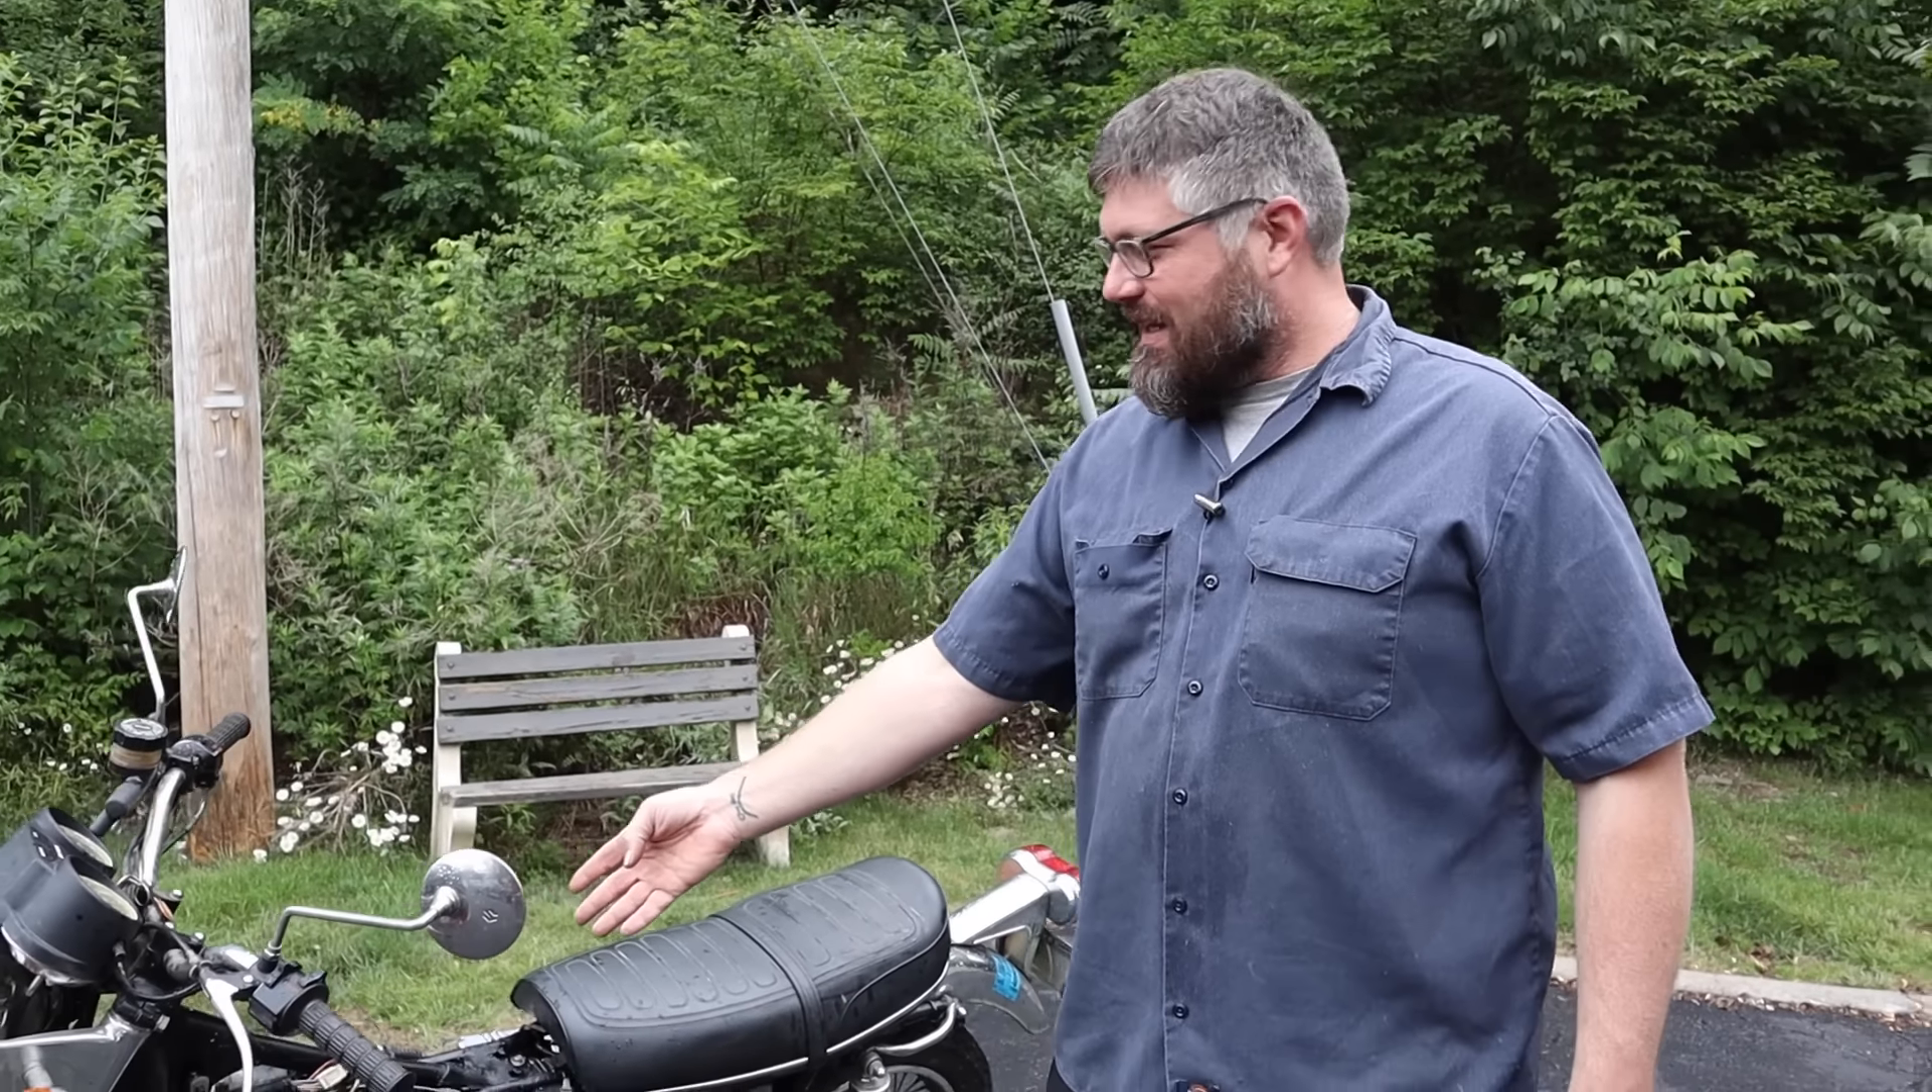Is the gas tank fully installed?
No.